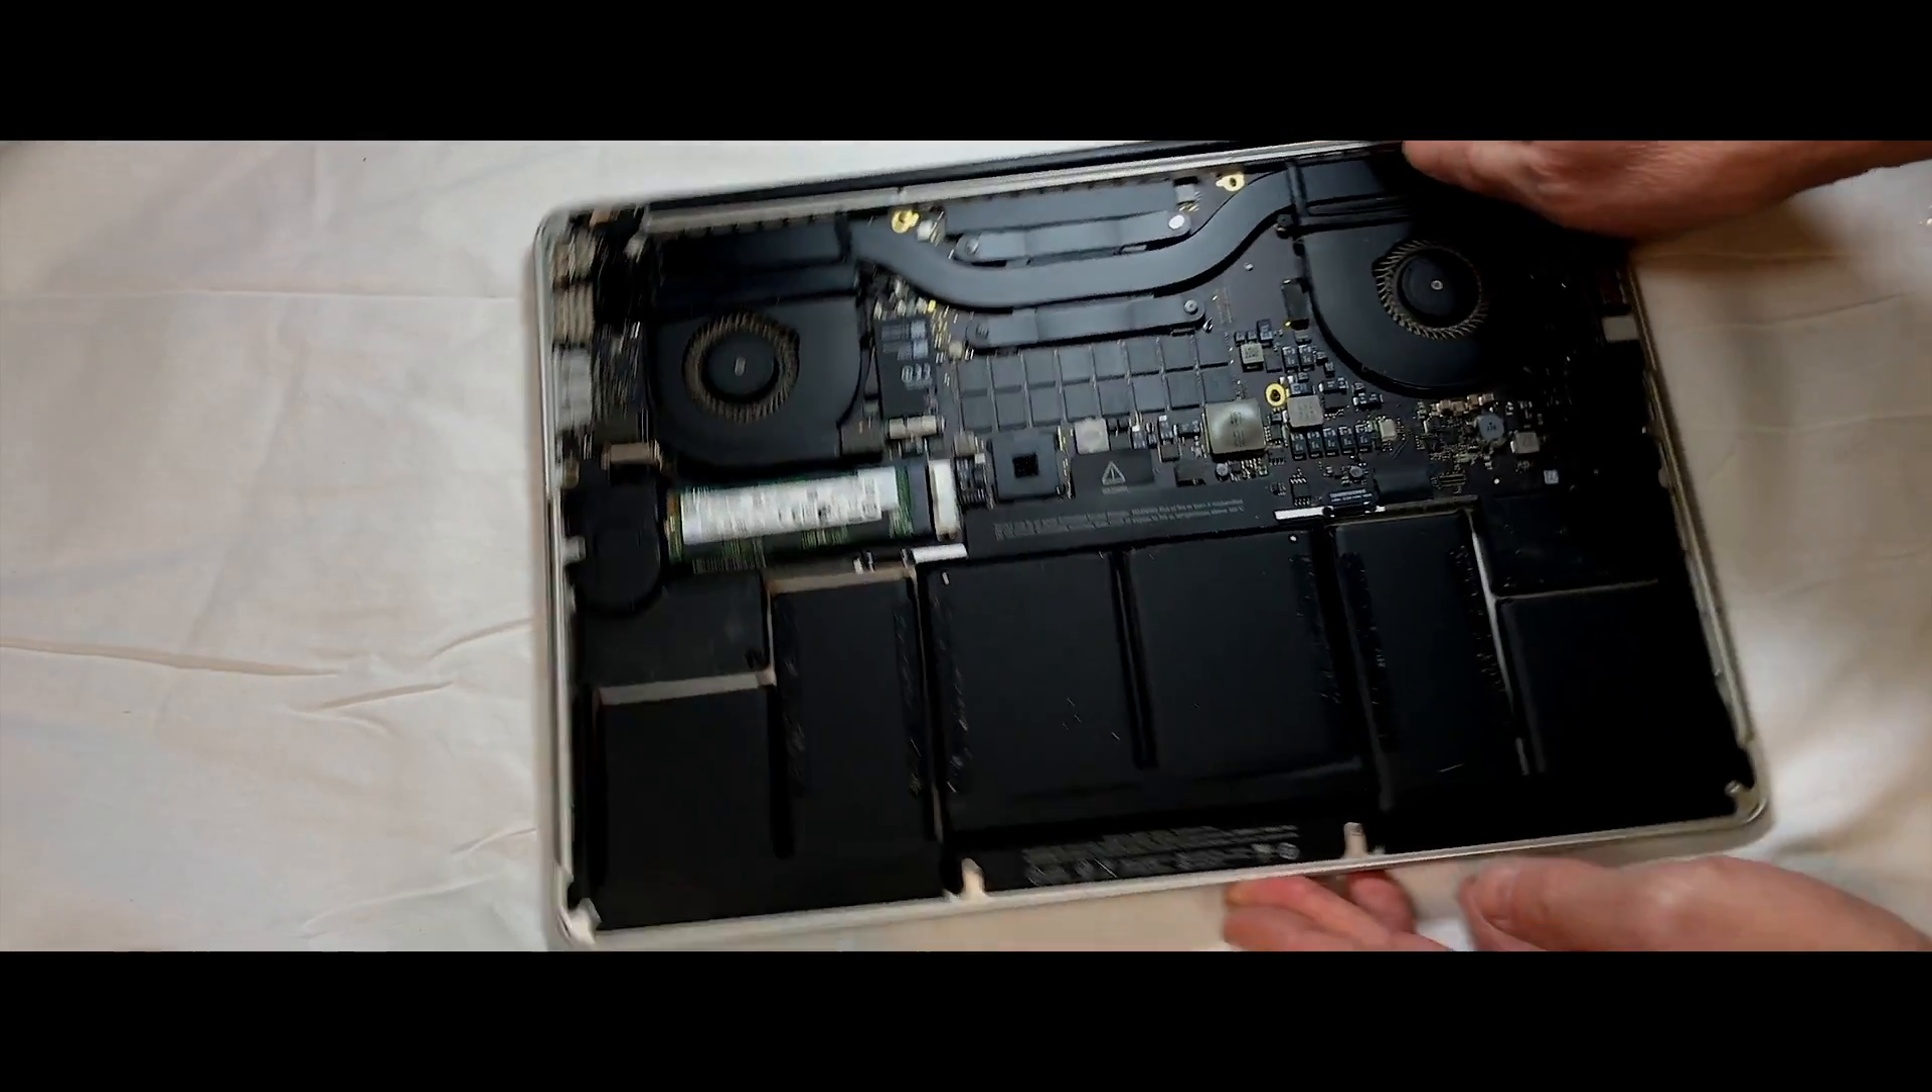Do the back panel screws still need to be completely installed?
Yes.